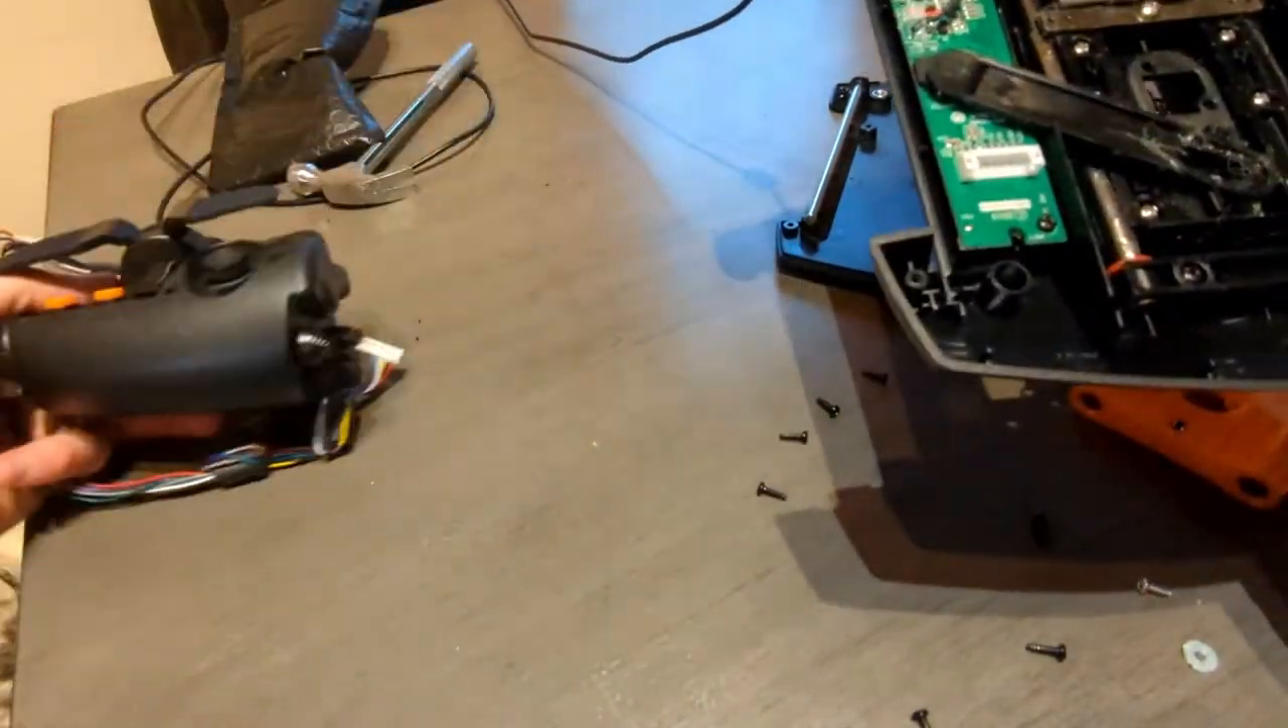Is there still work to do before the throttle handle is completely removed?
No.